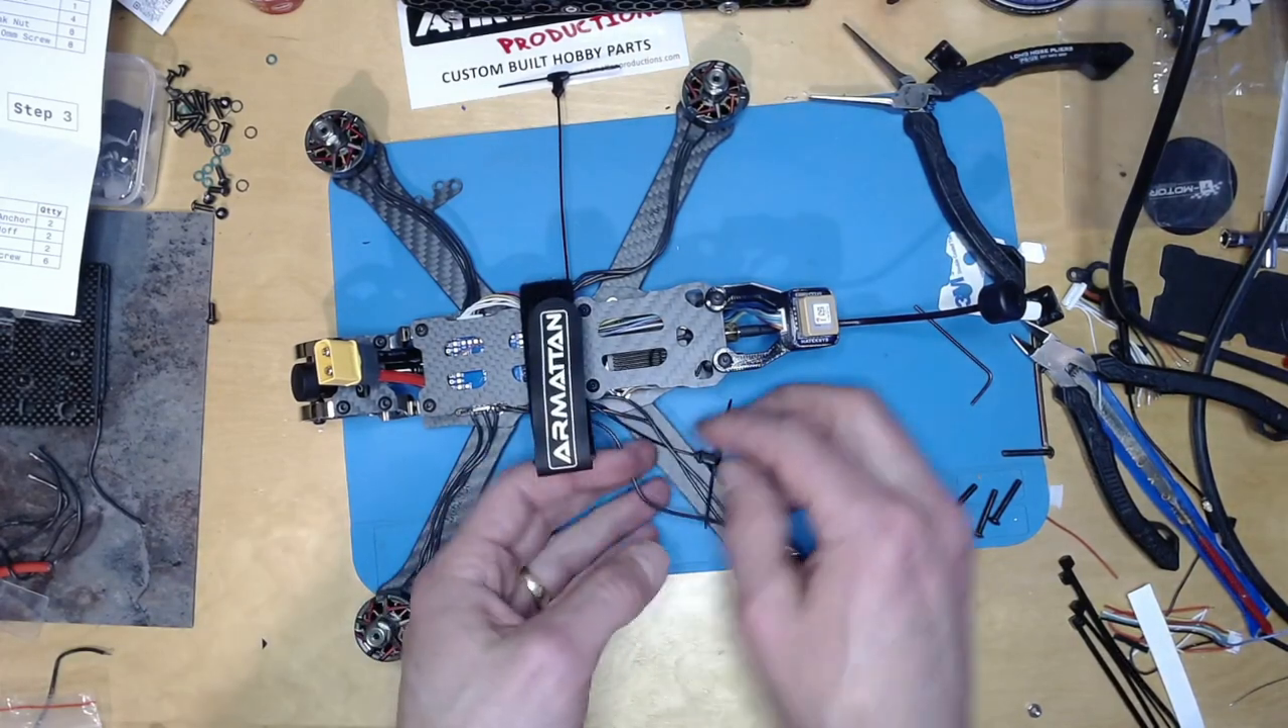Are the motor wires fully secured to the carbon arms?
No.